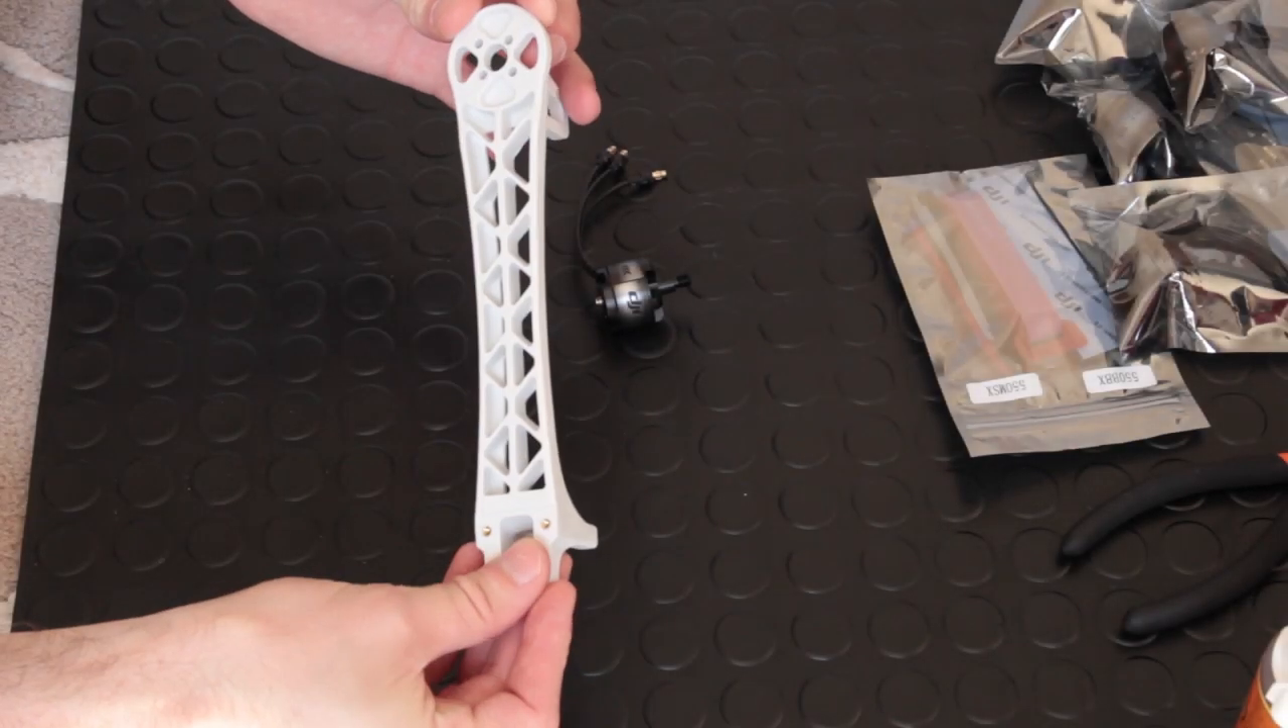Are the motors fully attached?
No.